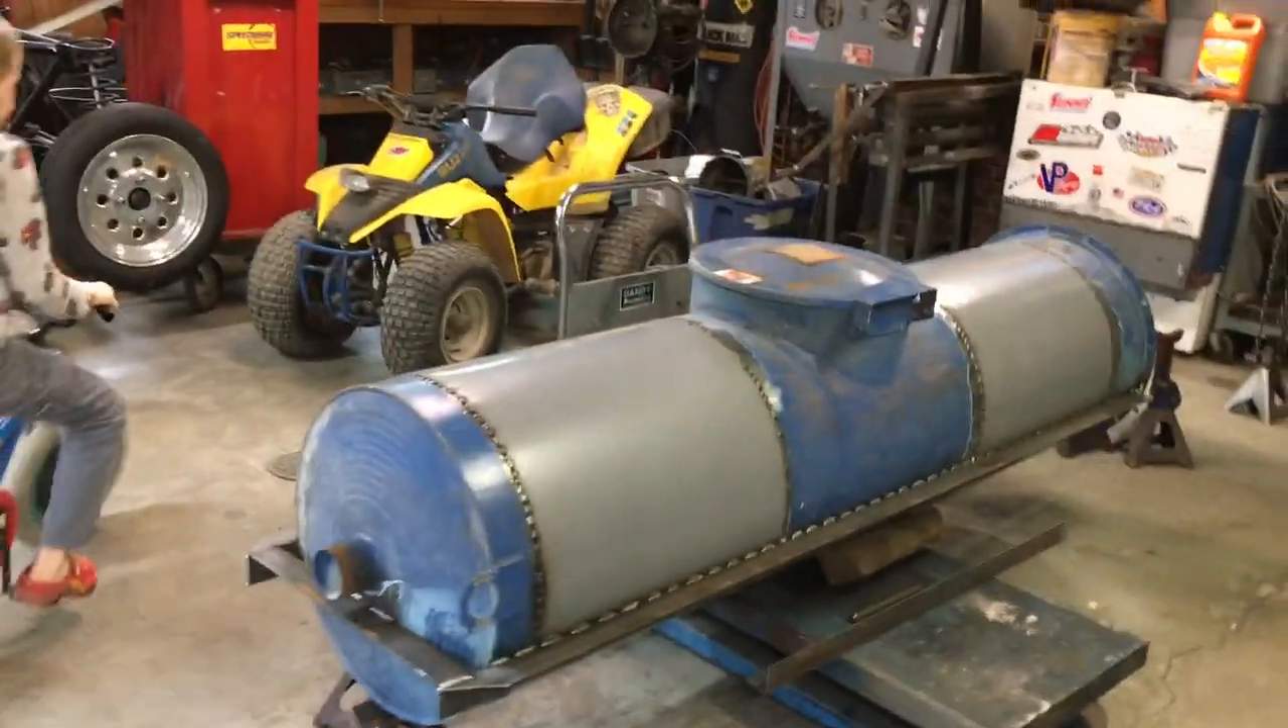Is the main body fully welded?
Yes.